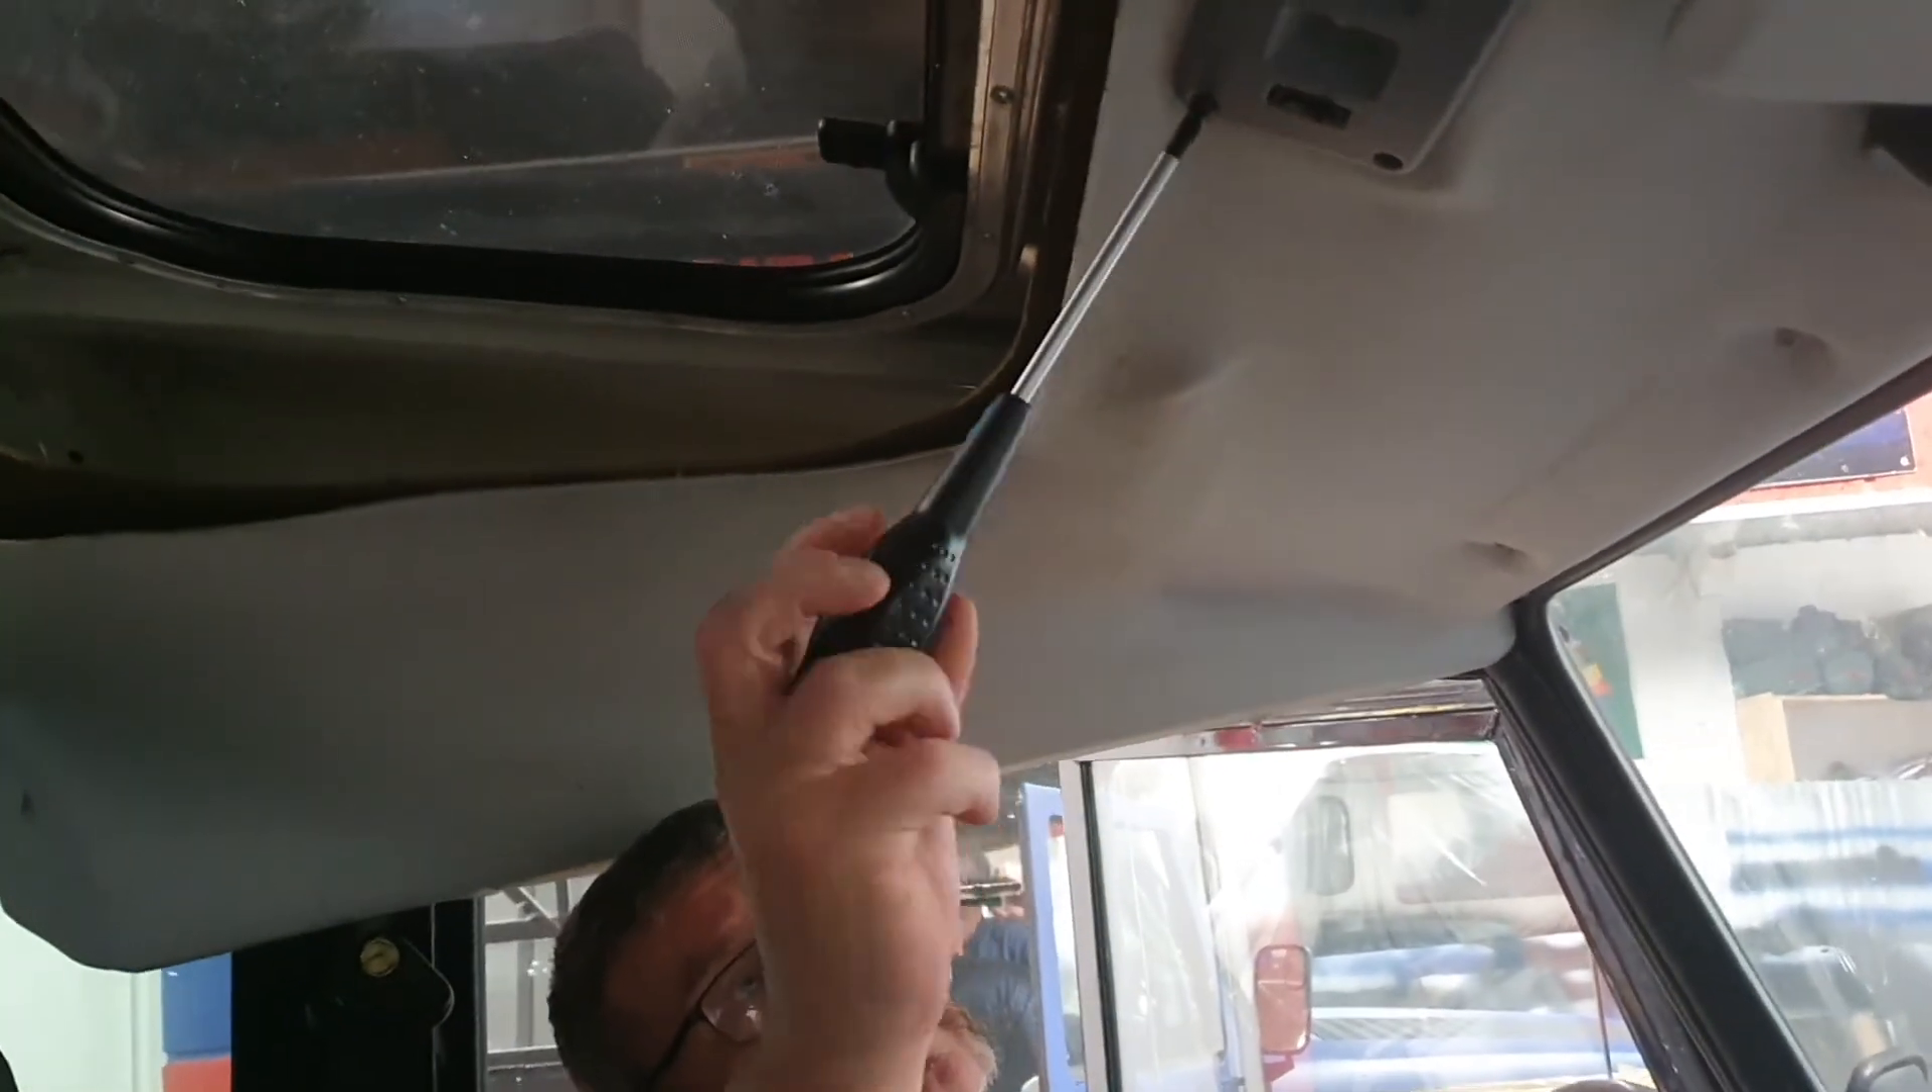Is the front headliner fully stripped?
No.